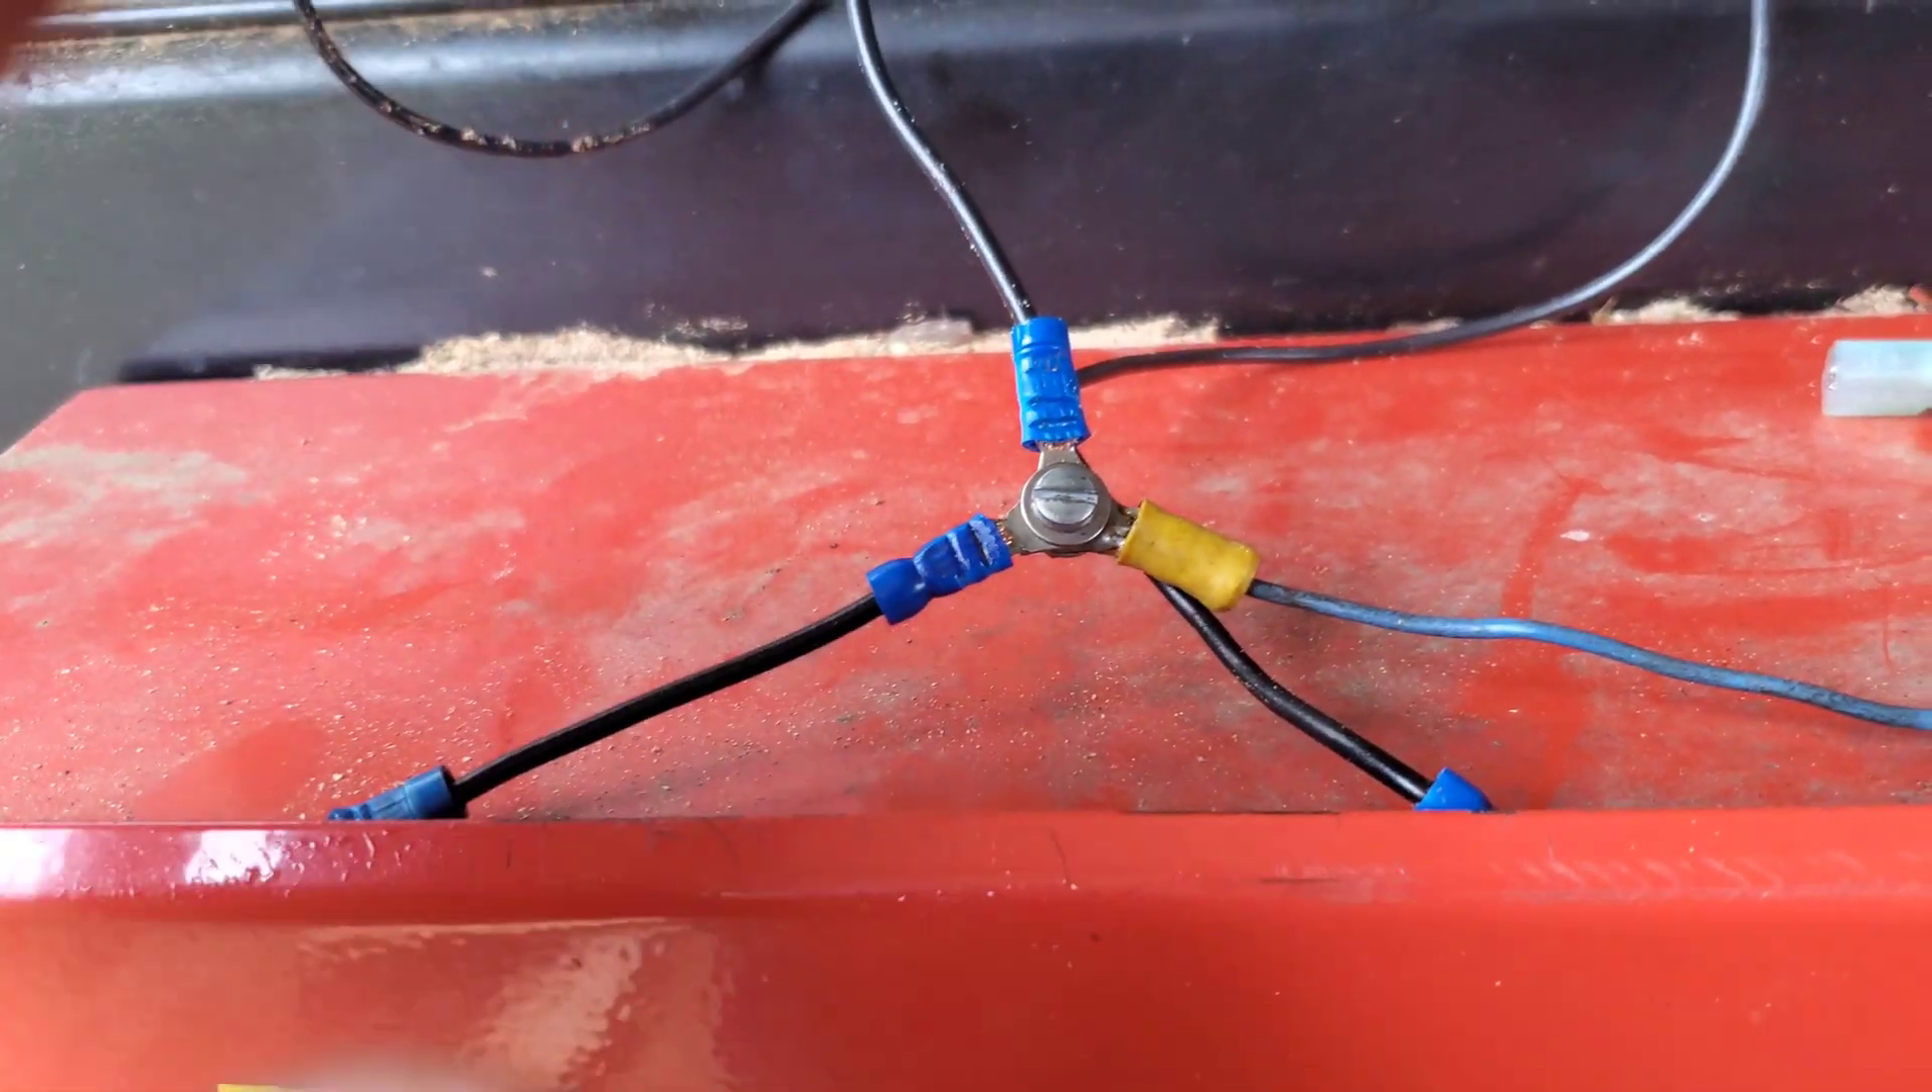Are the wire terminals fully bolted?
Yes.